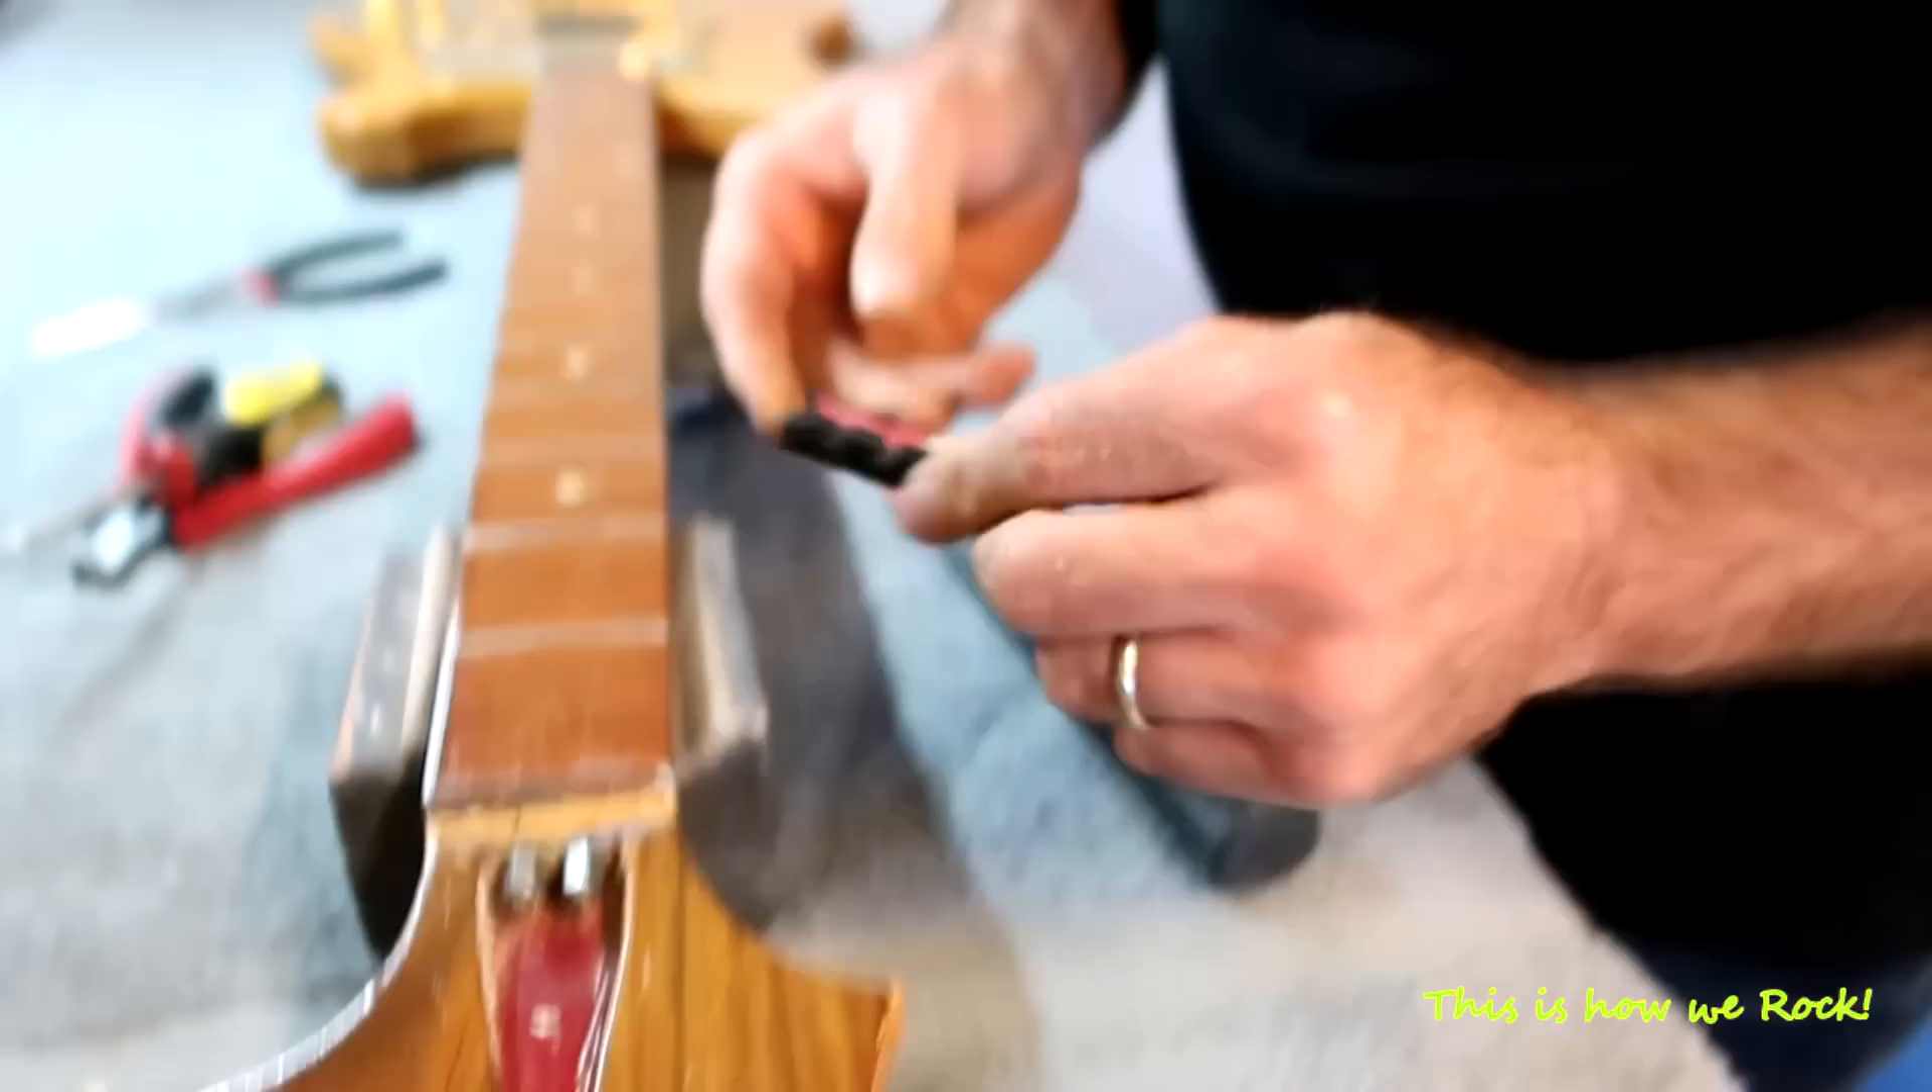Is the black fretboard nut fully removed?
Yes.